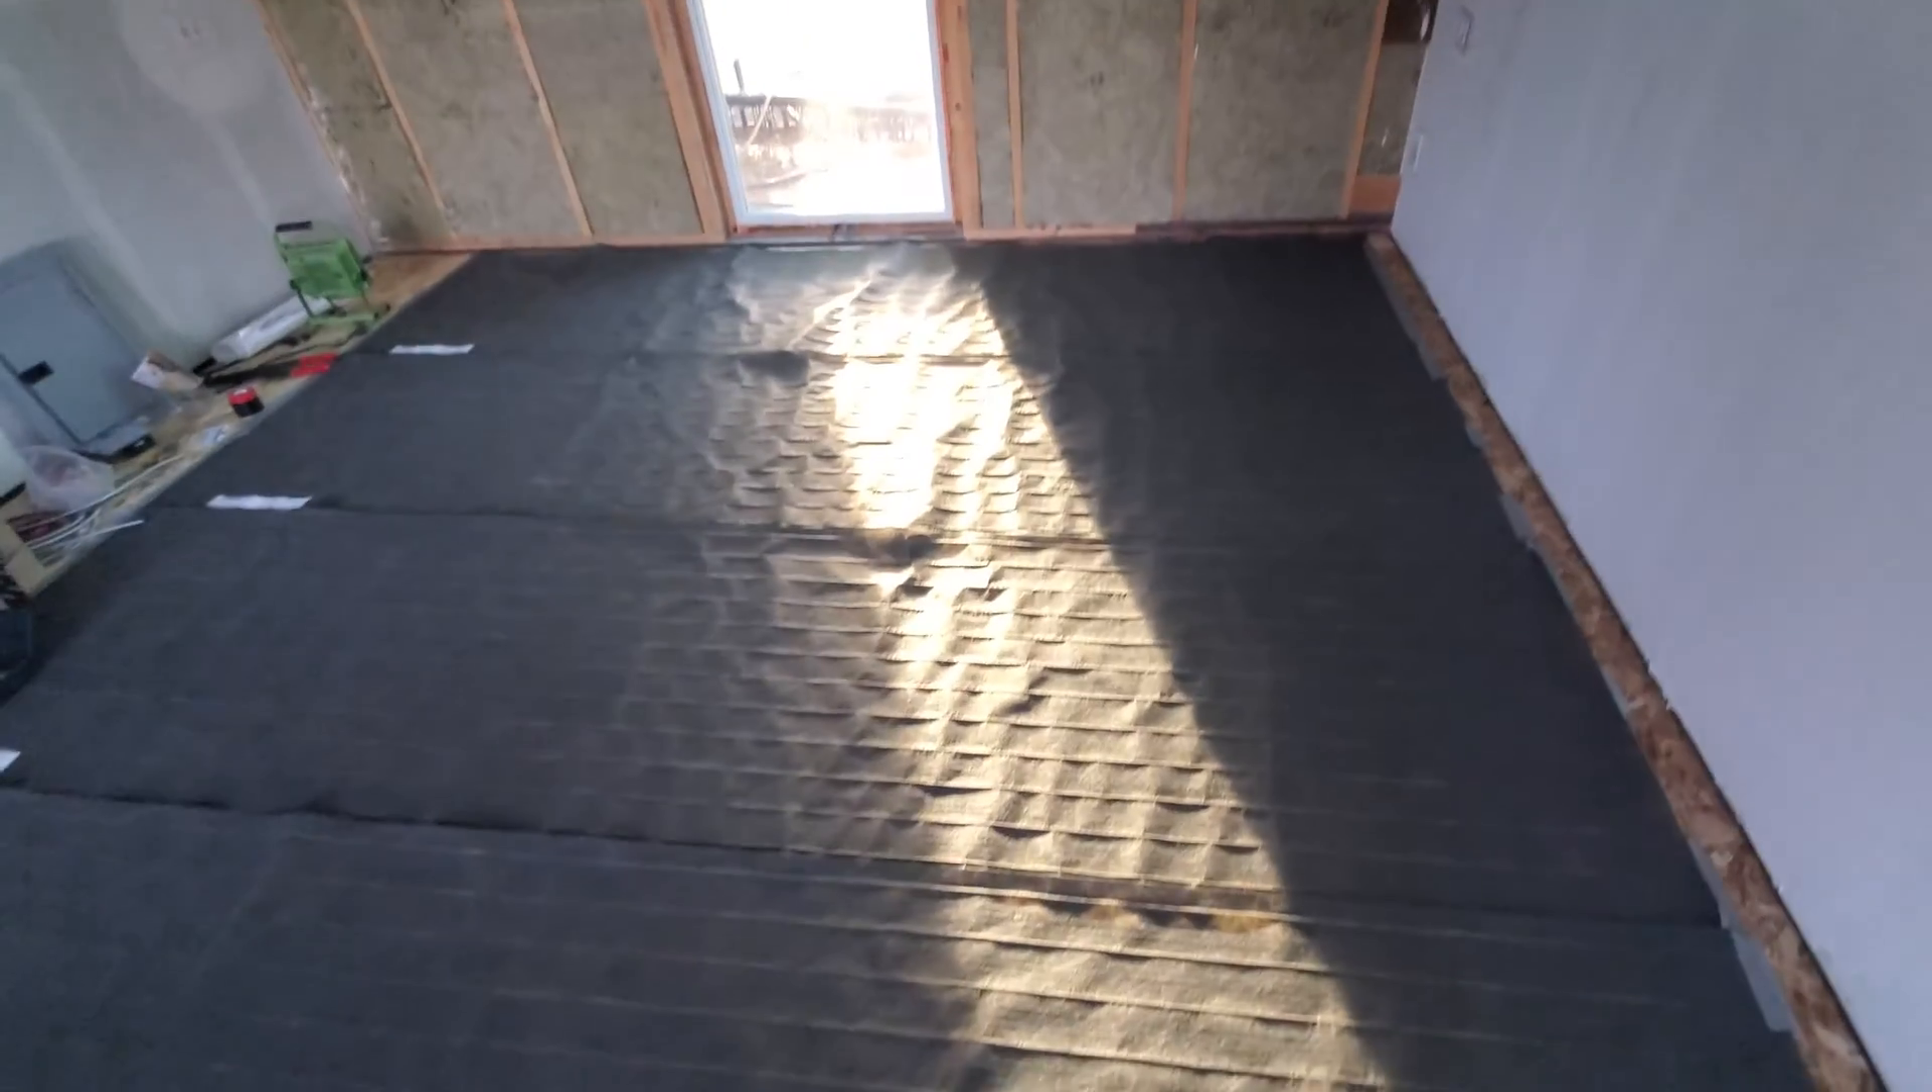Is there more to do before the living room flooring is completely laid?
Yes.